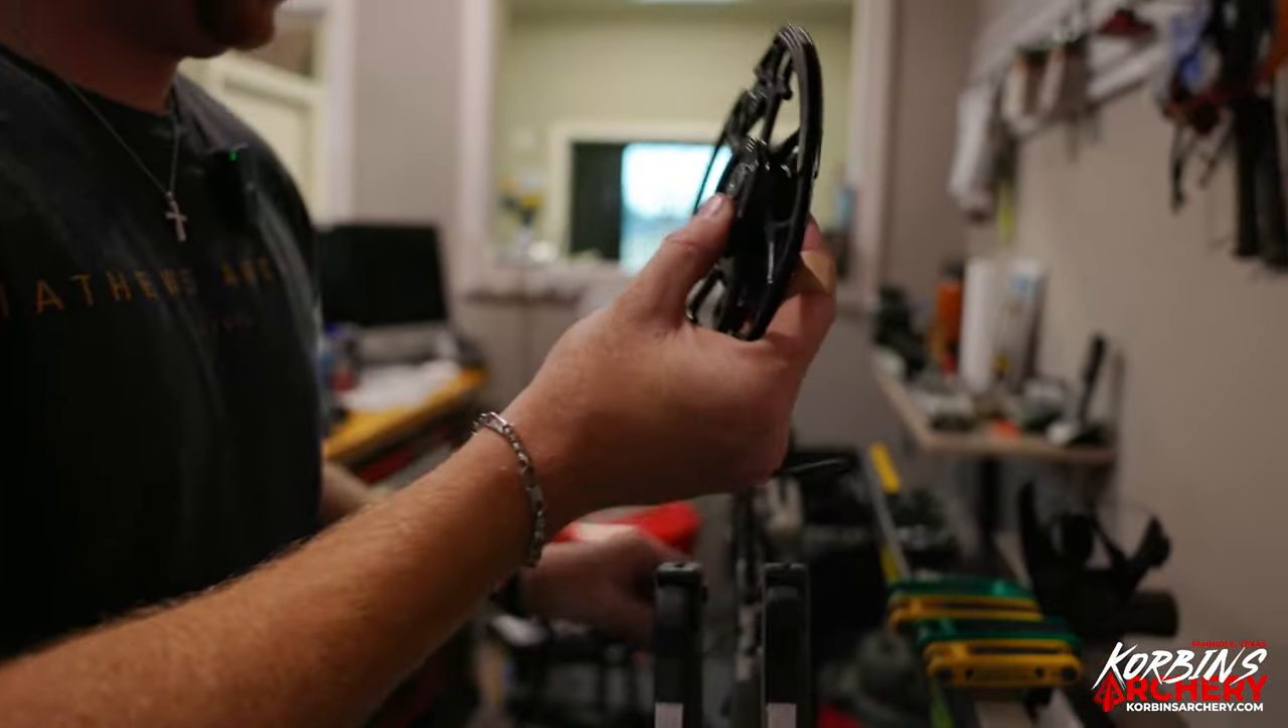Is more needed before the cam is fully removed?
No.